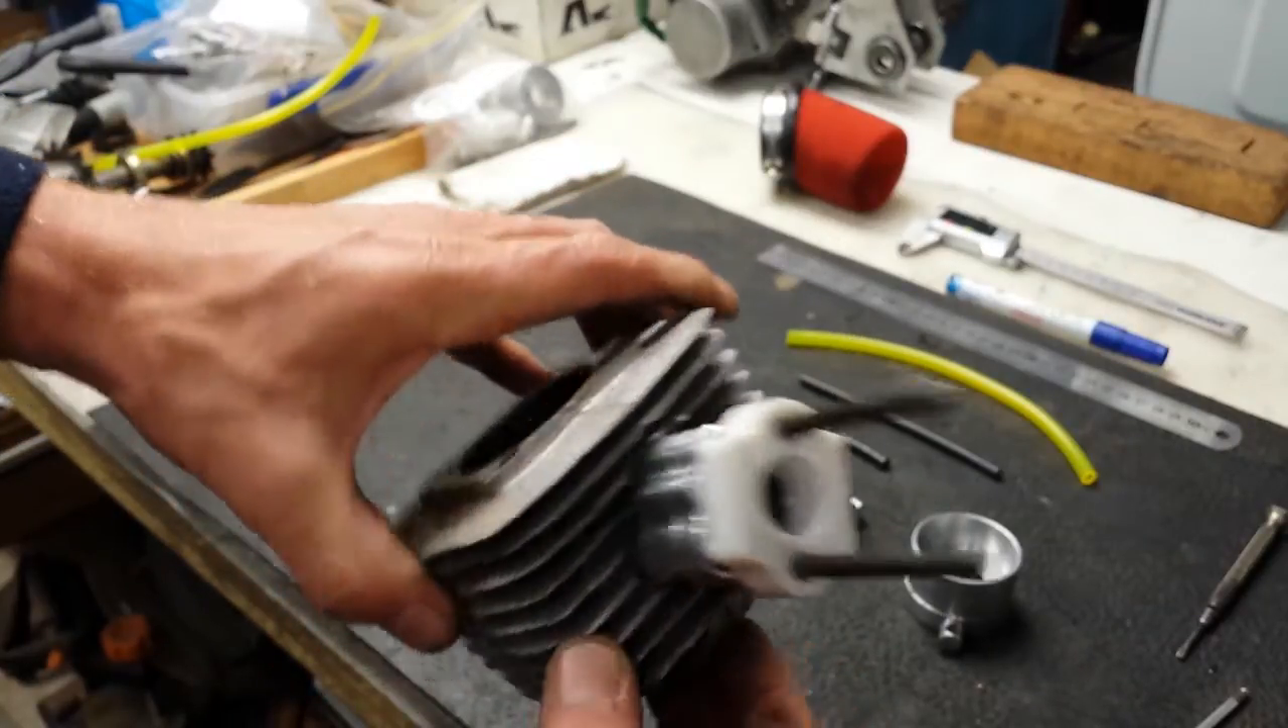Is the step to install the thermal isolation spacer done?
Yes.